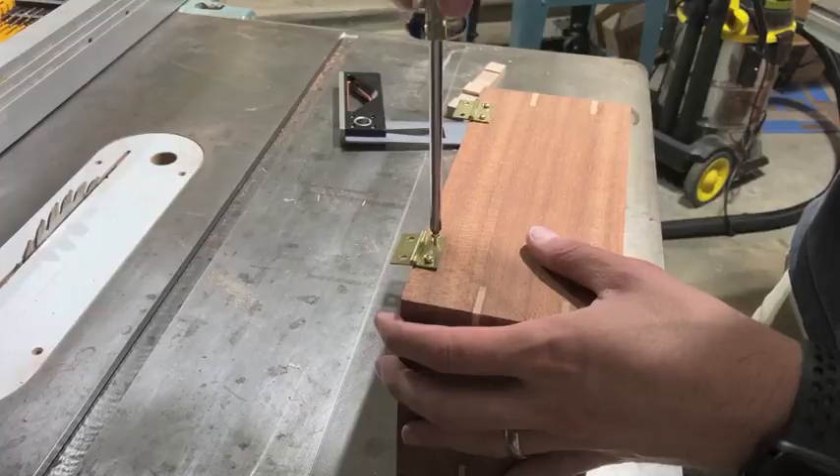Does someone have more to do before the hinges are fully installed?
Yes.